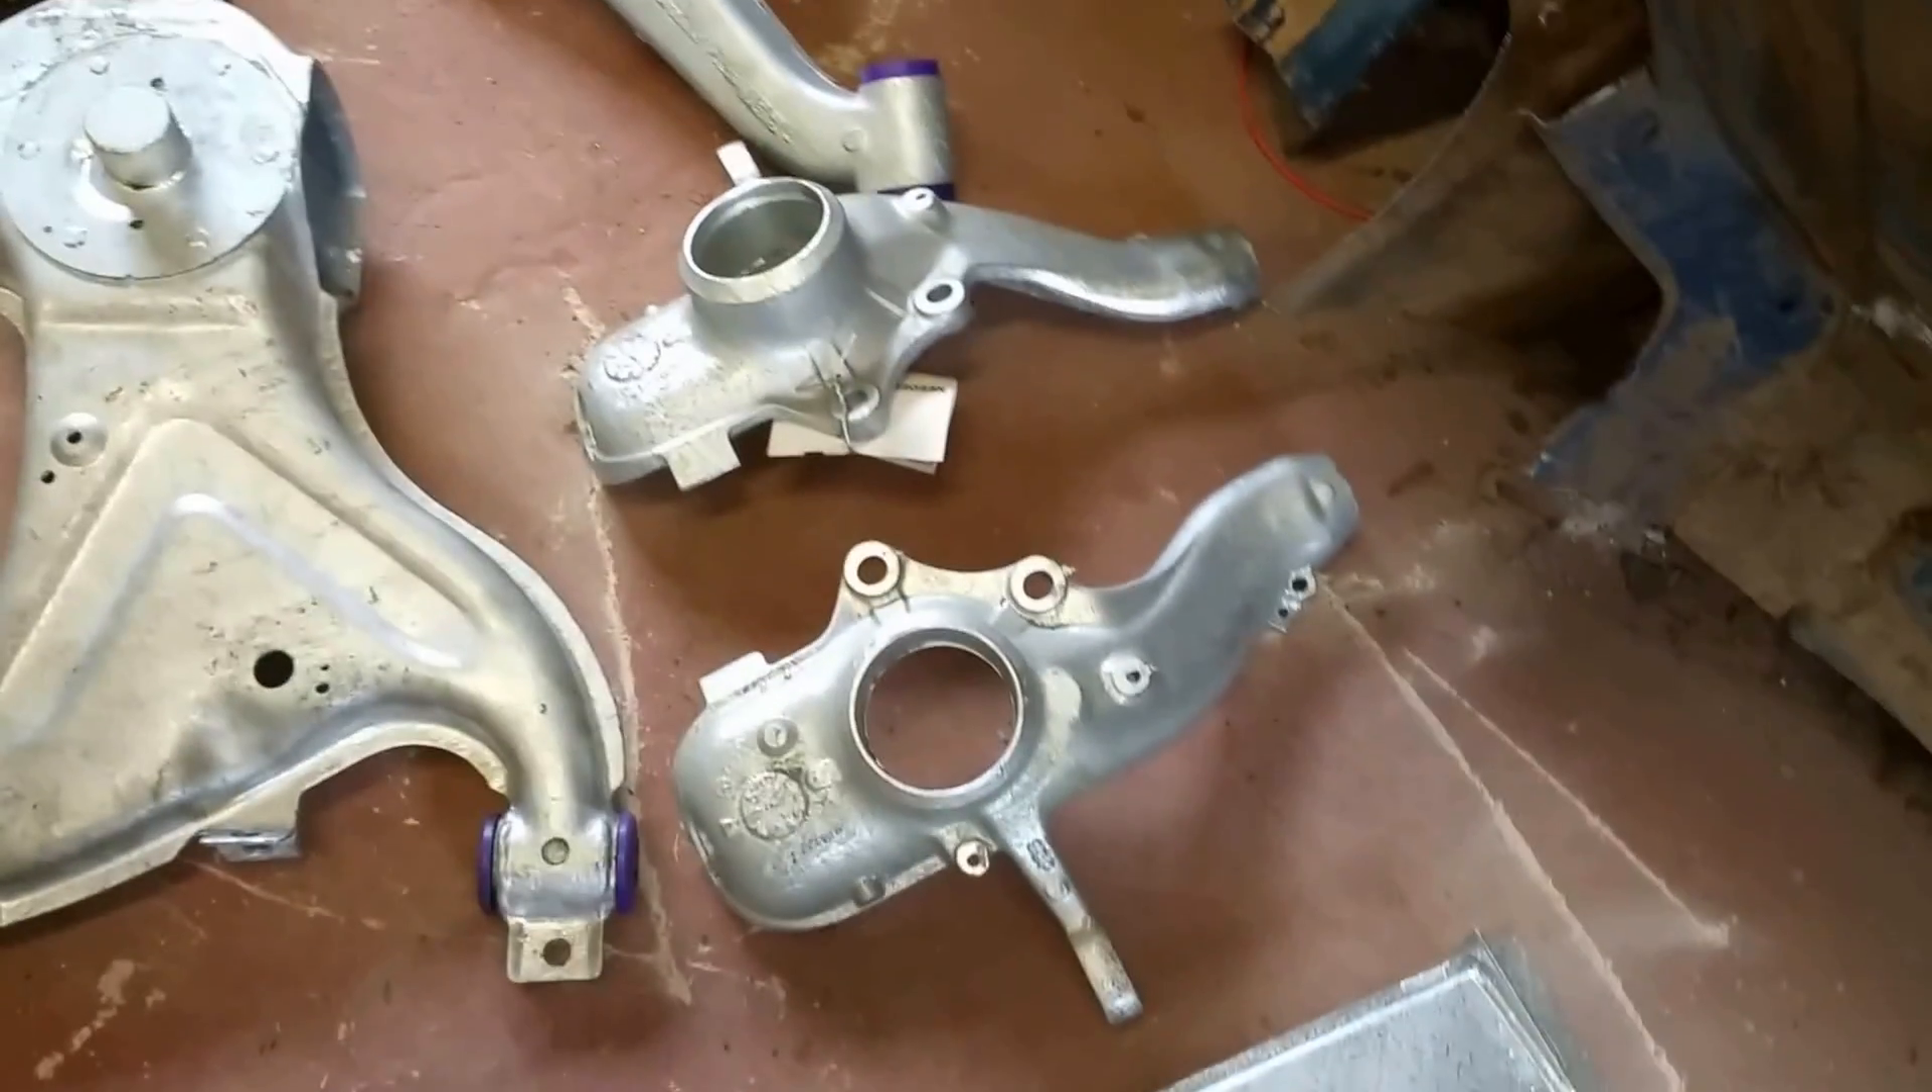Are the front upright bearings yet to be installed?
Yes.